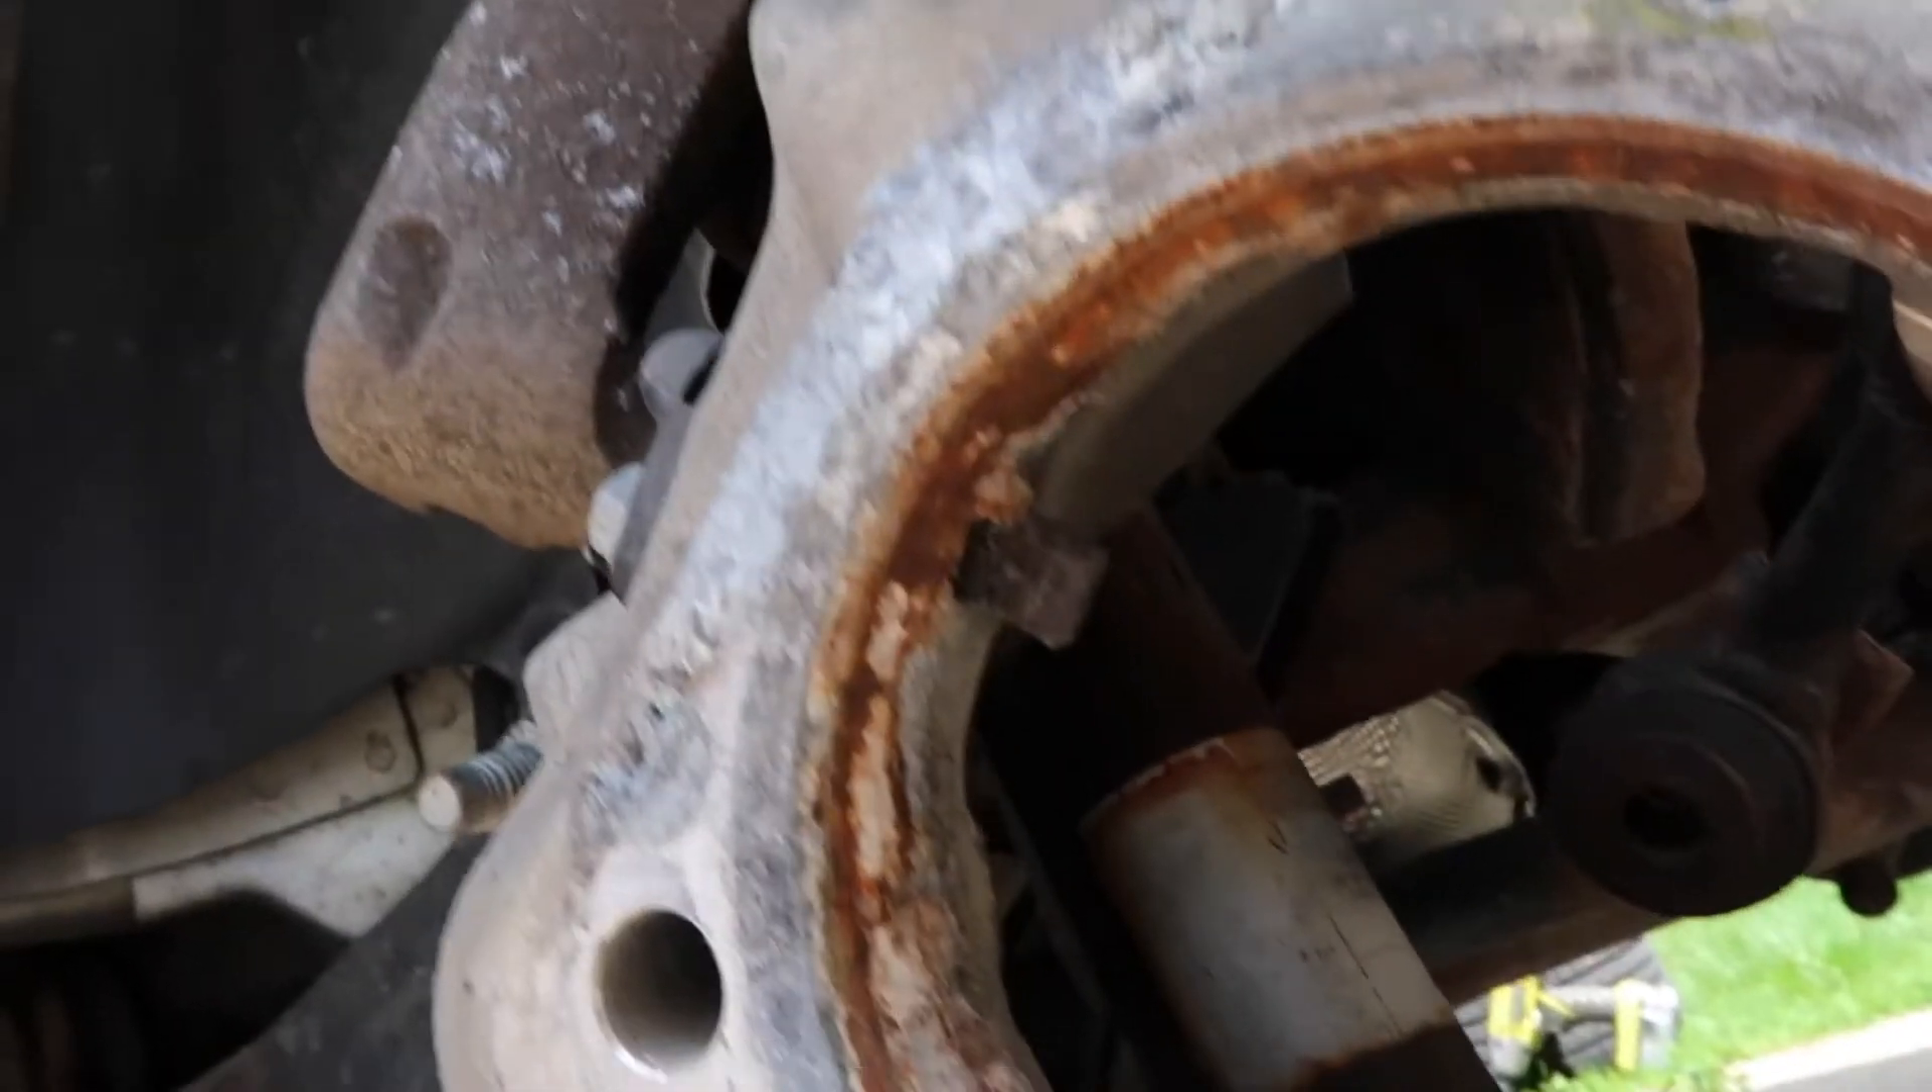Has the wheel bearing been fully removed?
Yes.